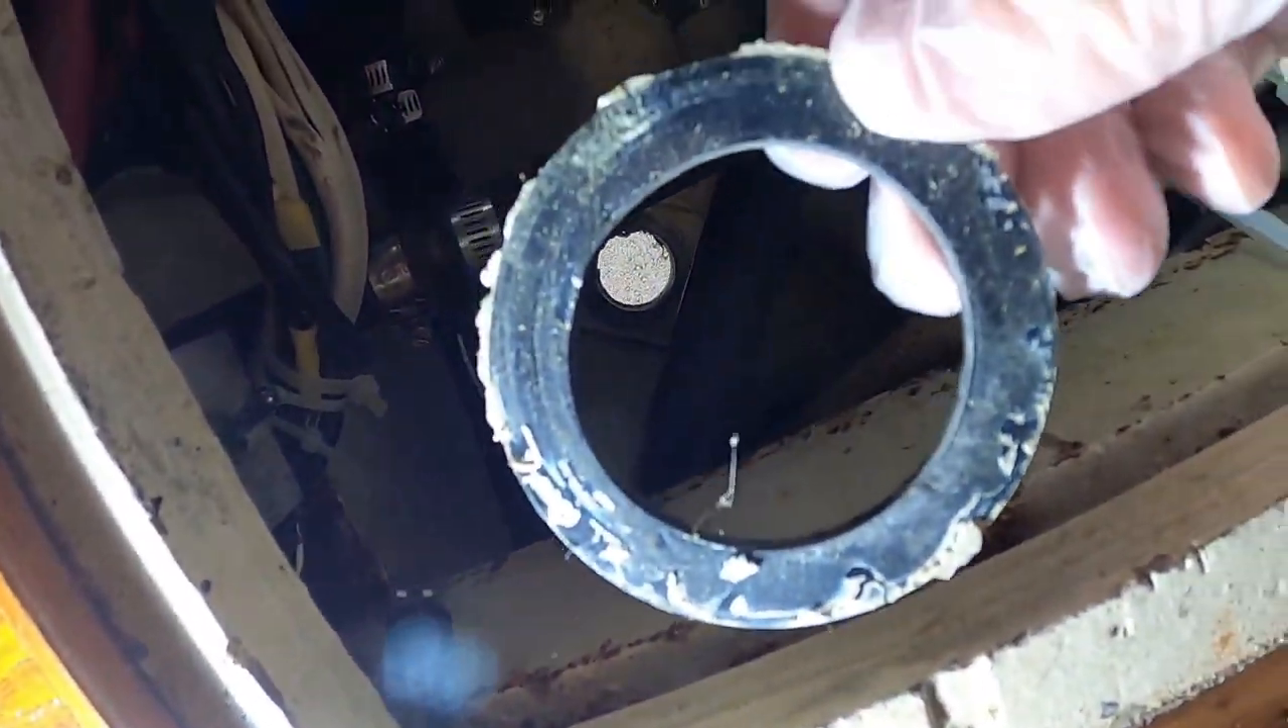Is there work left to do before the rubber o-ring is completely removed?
No.